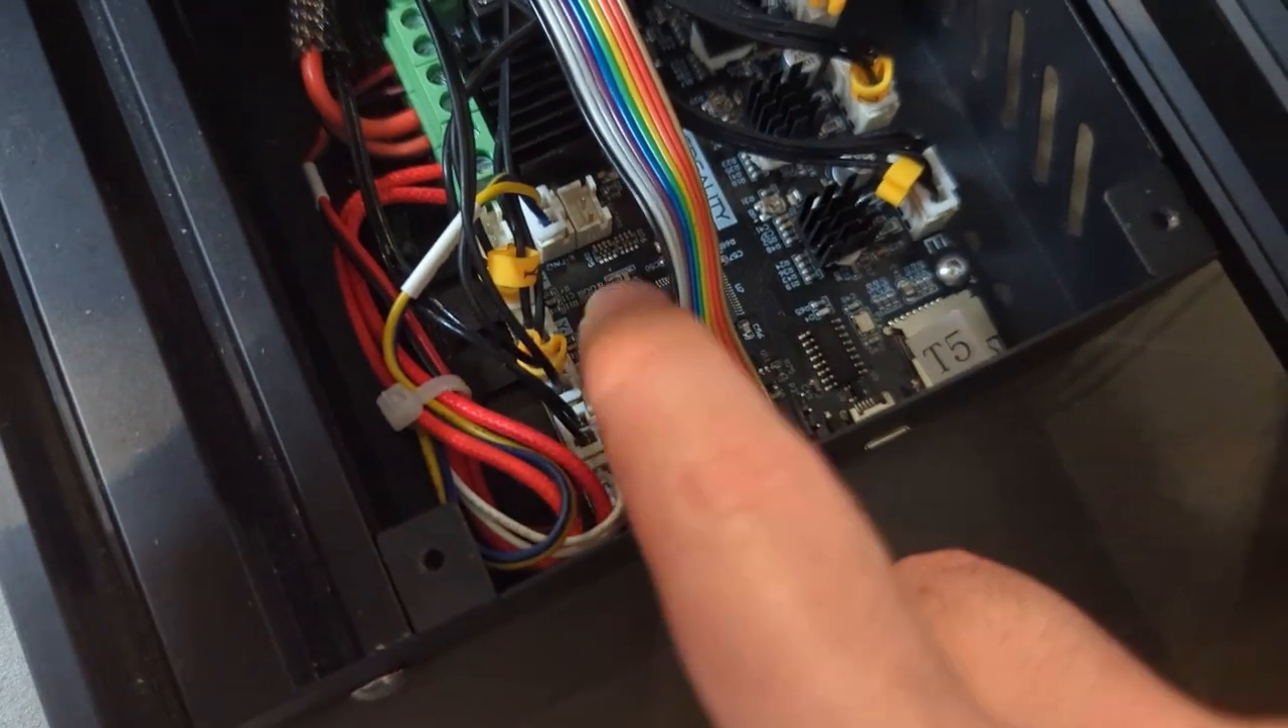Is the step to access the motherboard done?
Yes.